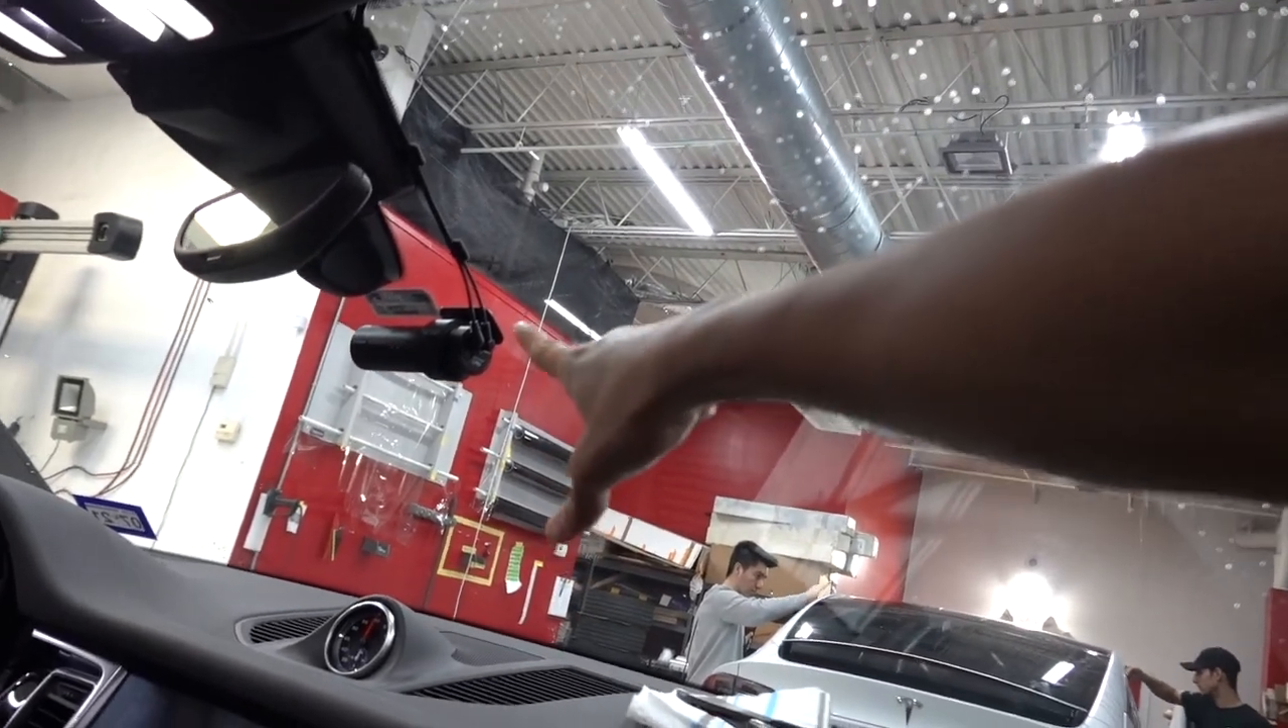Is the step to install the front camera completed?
Yes.